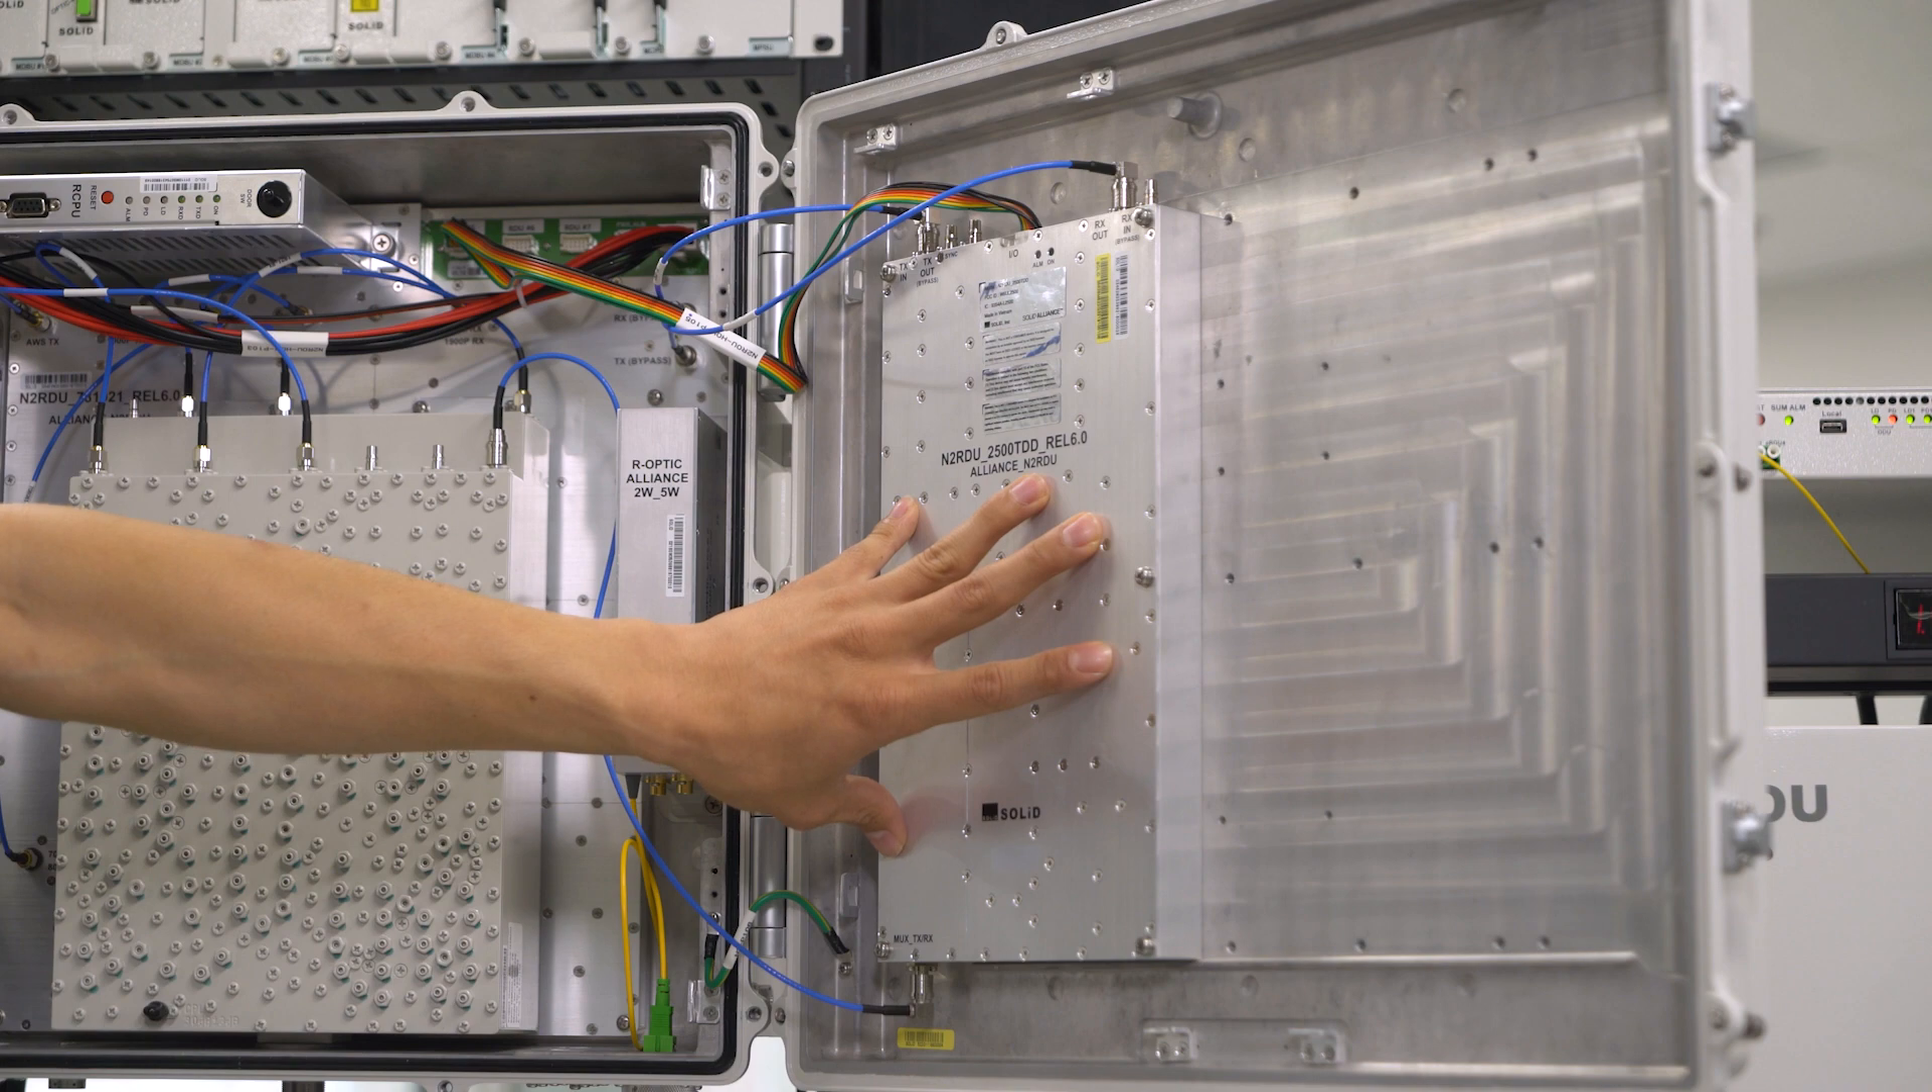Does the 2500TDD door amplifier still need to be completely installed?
No.